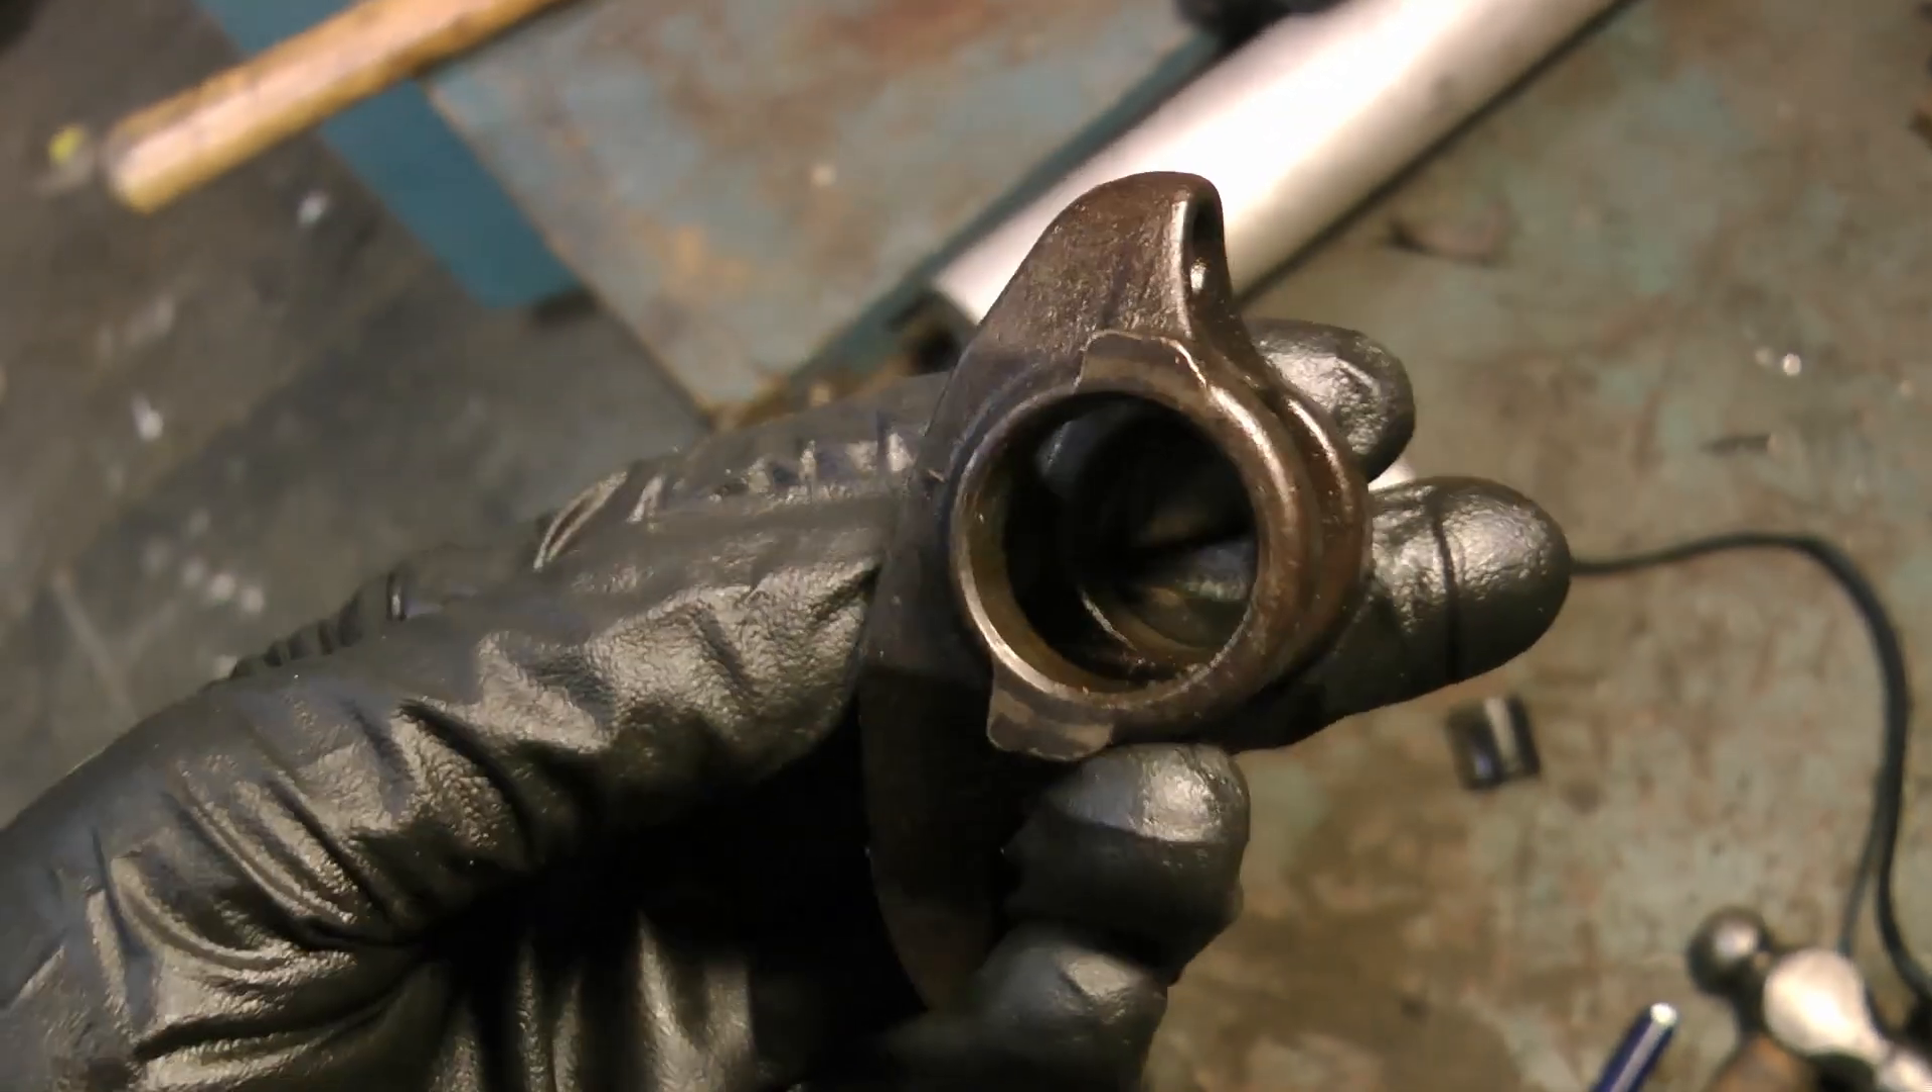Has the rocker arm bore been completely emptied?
Yes.